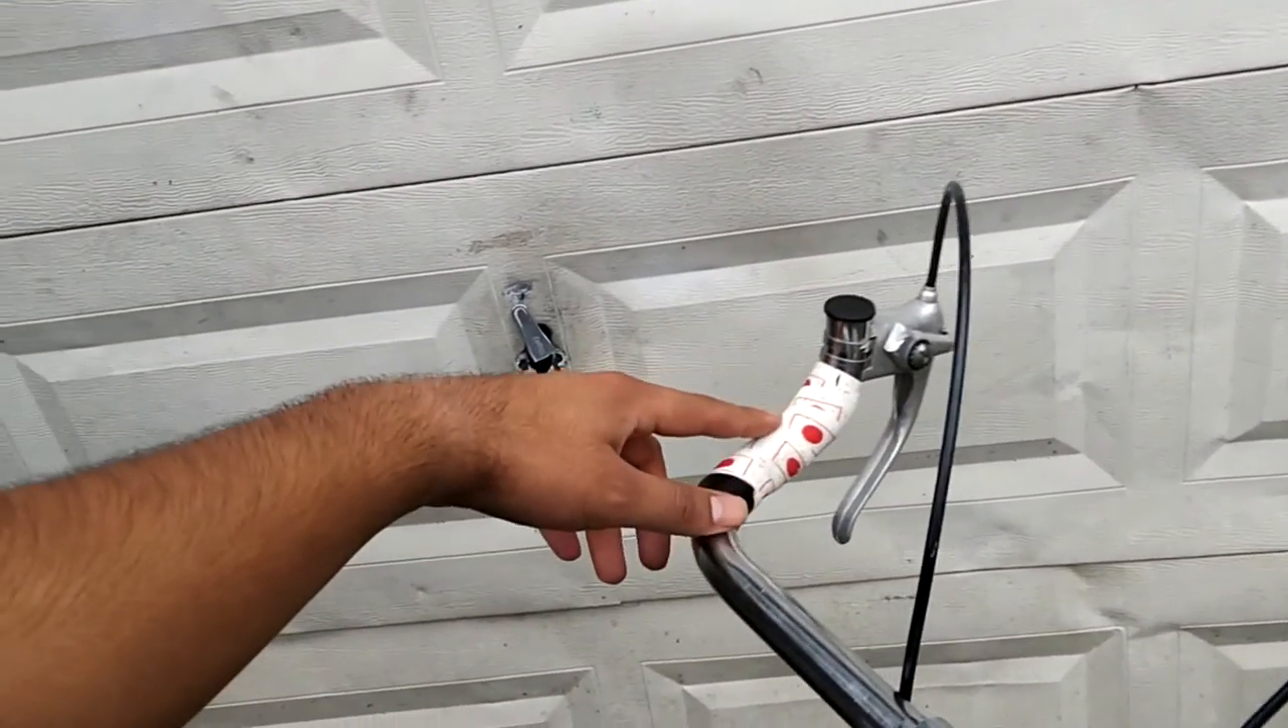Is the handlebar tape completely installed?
Yes.